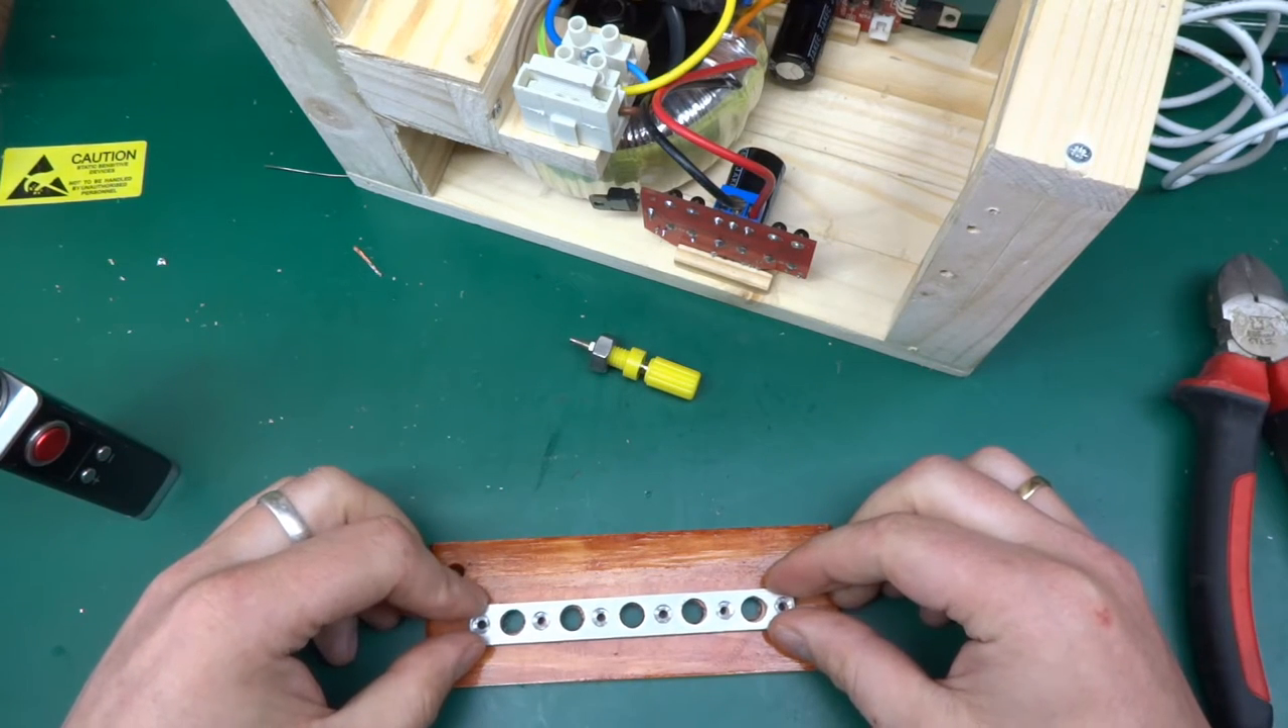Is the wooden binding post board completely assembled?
No.